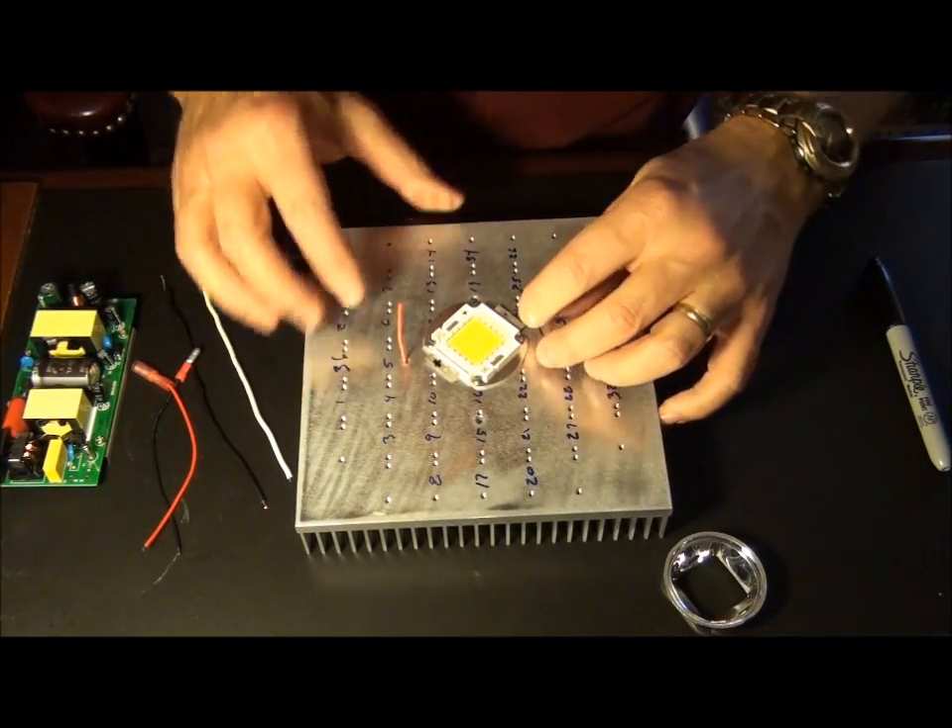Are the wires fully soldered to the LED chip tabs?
No.